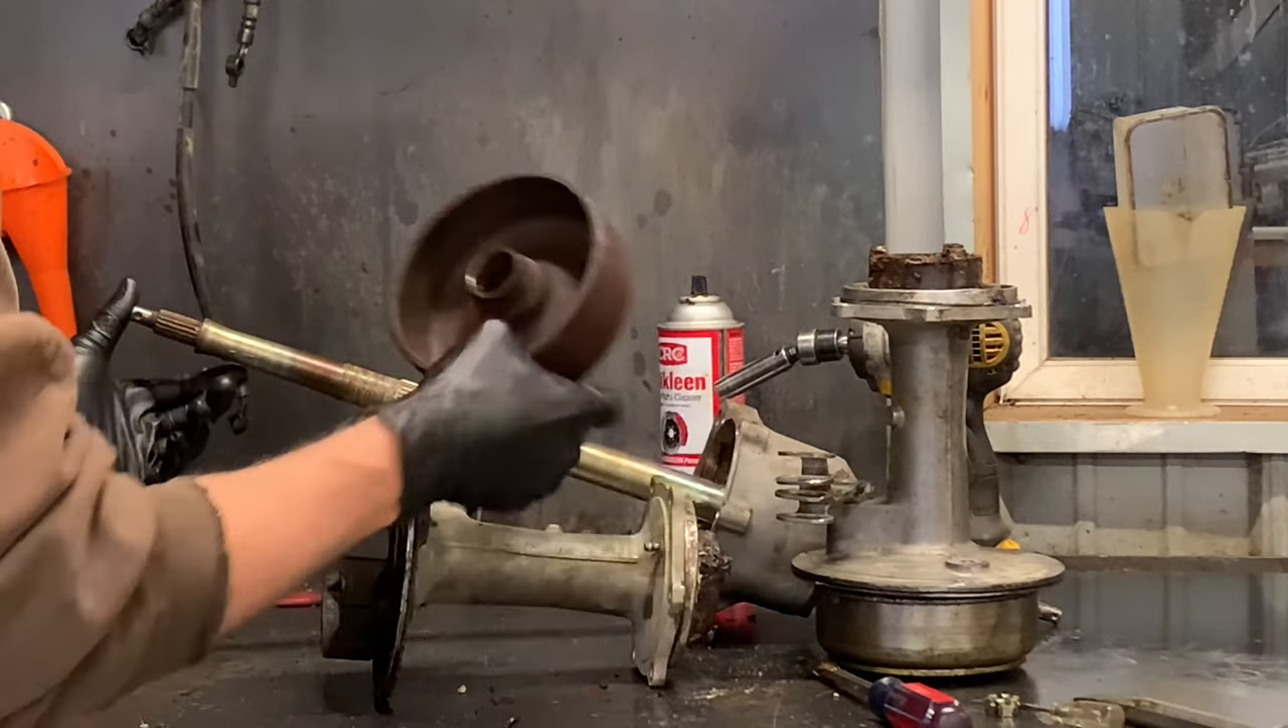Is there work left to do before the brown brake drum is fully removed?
No.